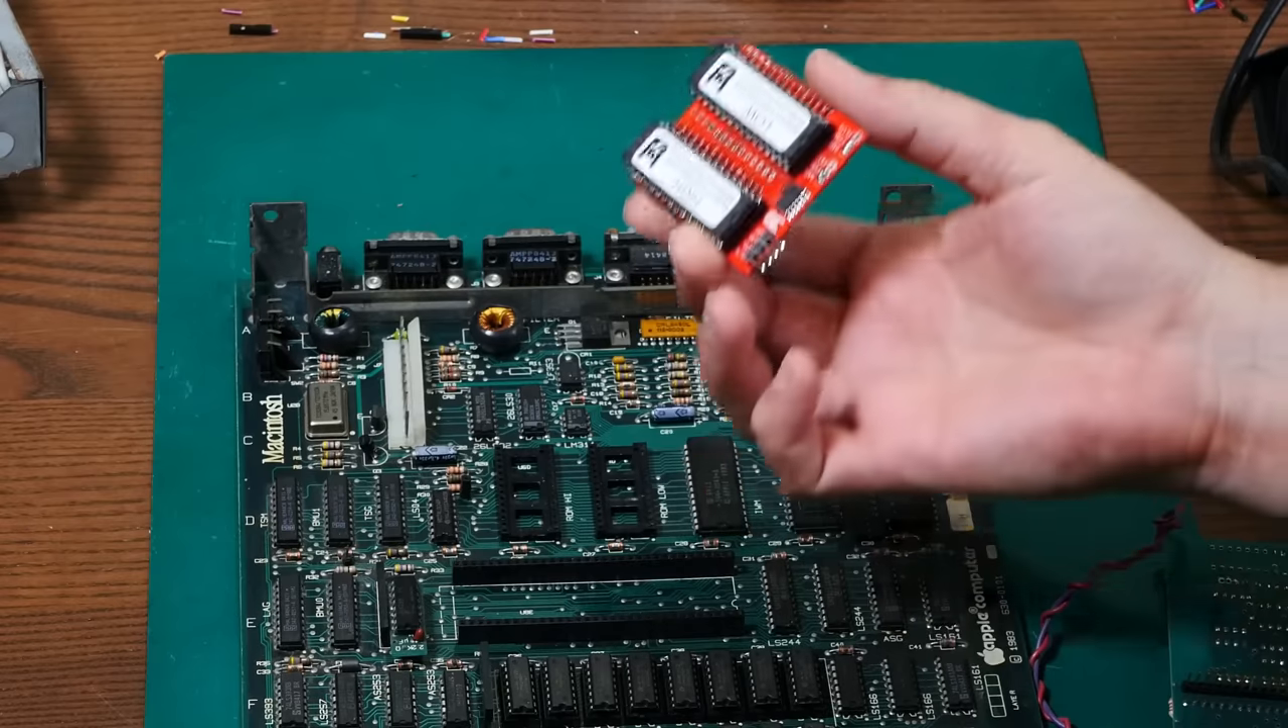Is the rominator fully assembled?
Yes.